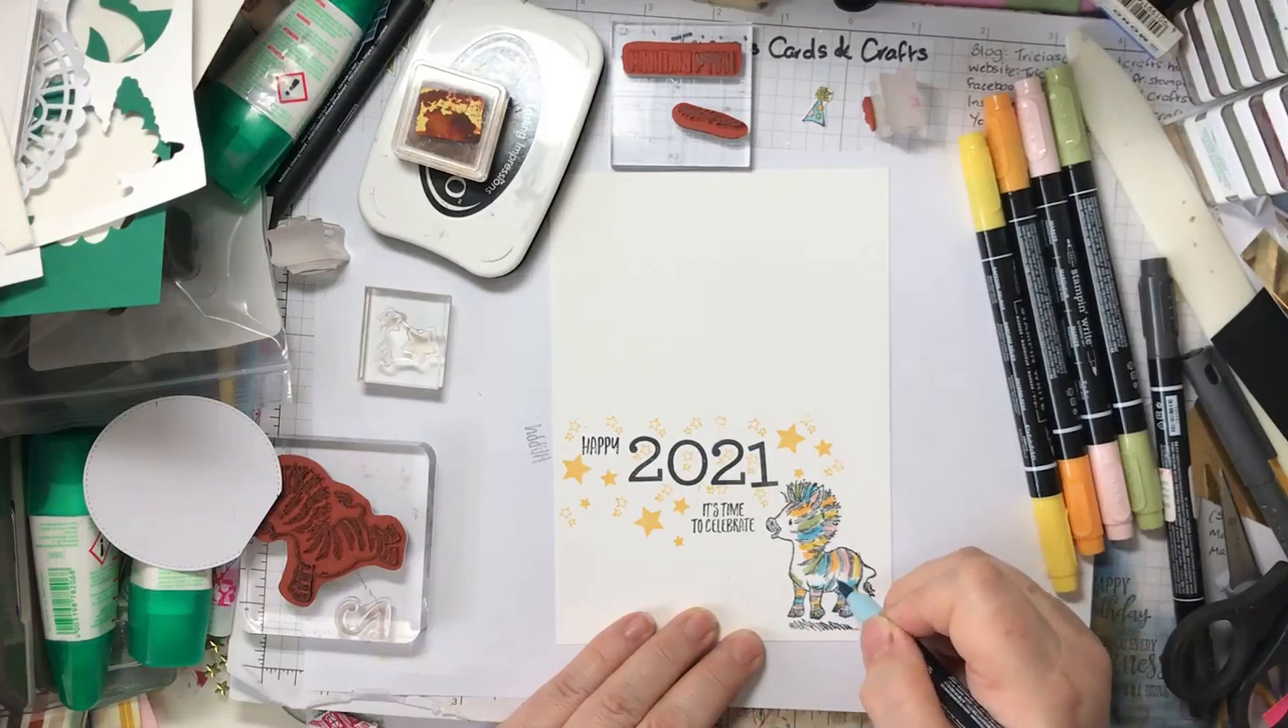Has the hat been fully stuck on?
No.